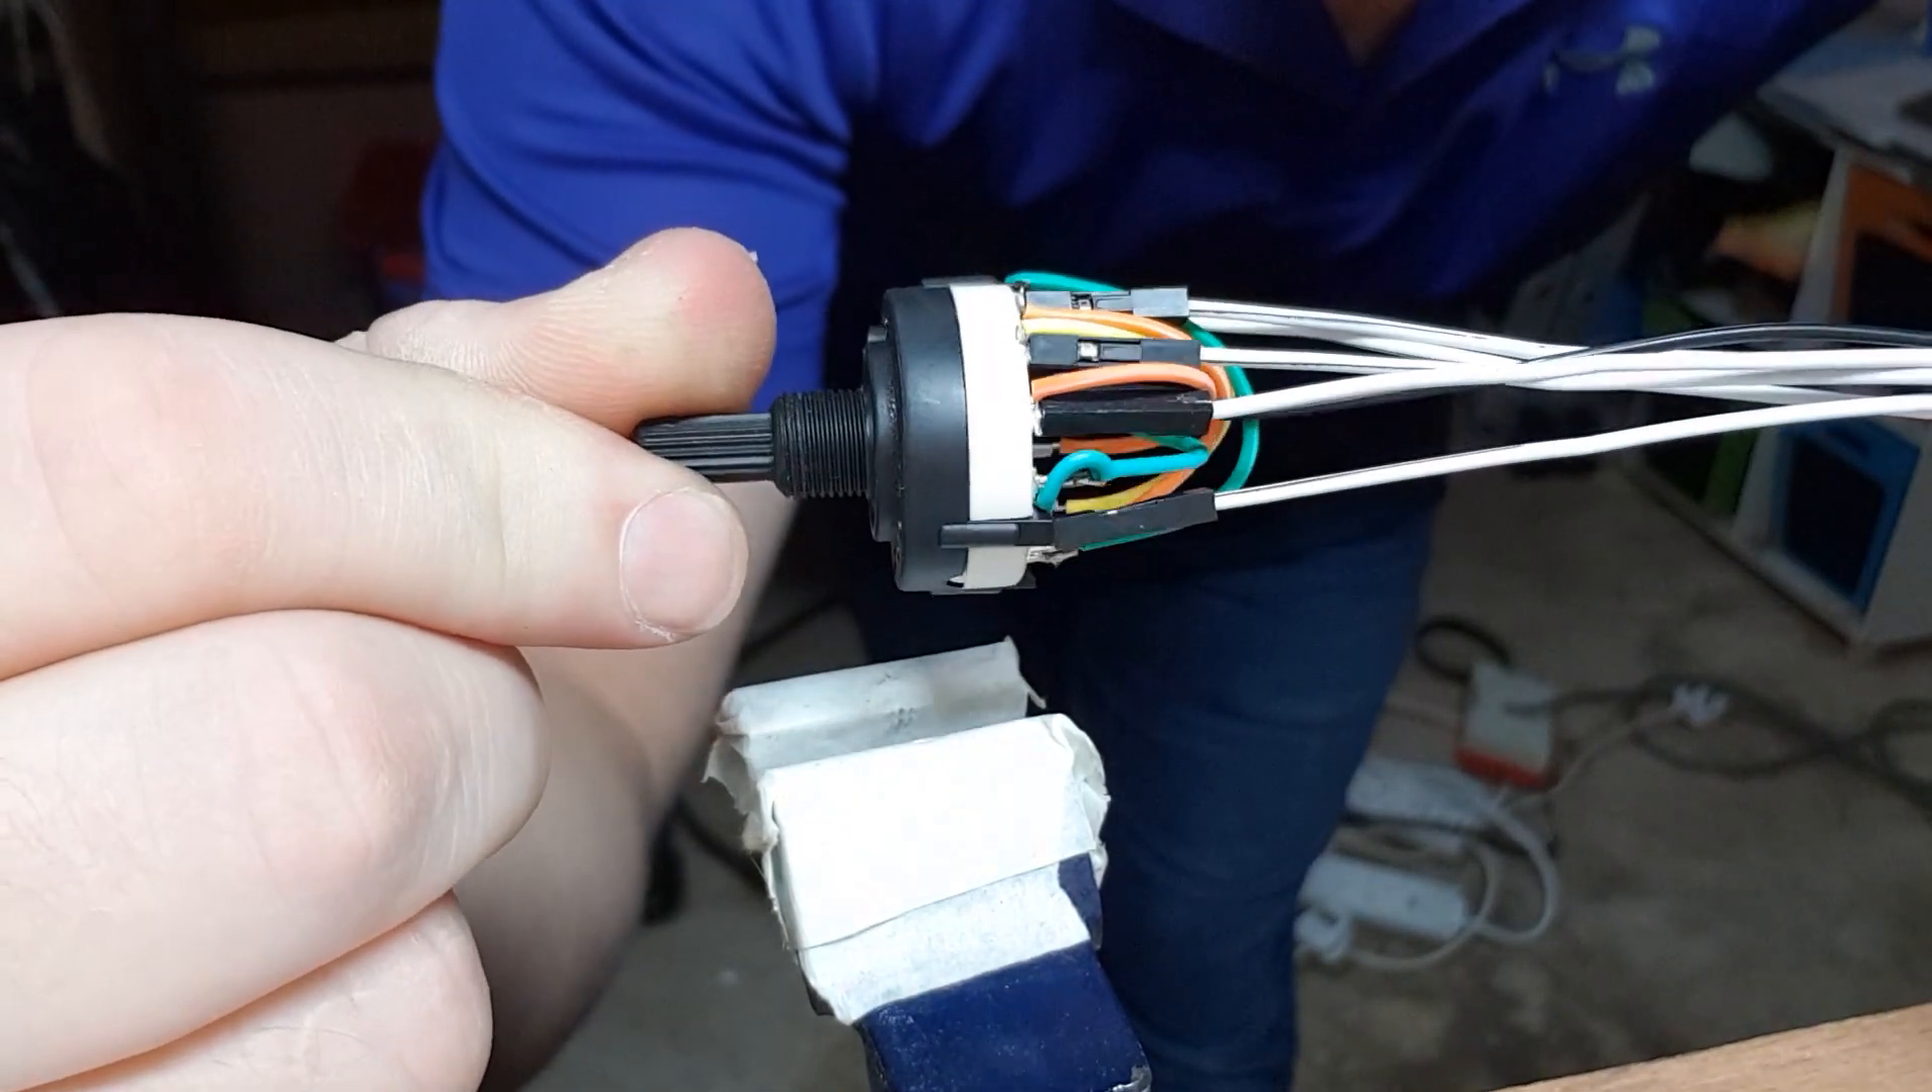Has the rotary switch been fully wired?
Yes.